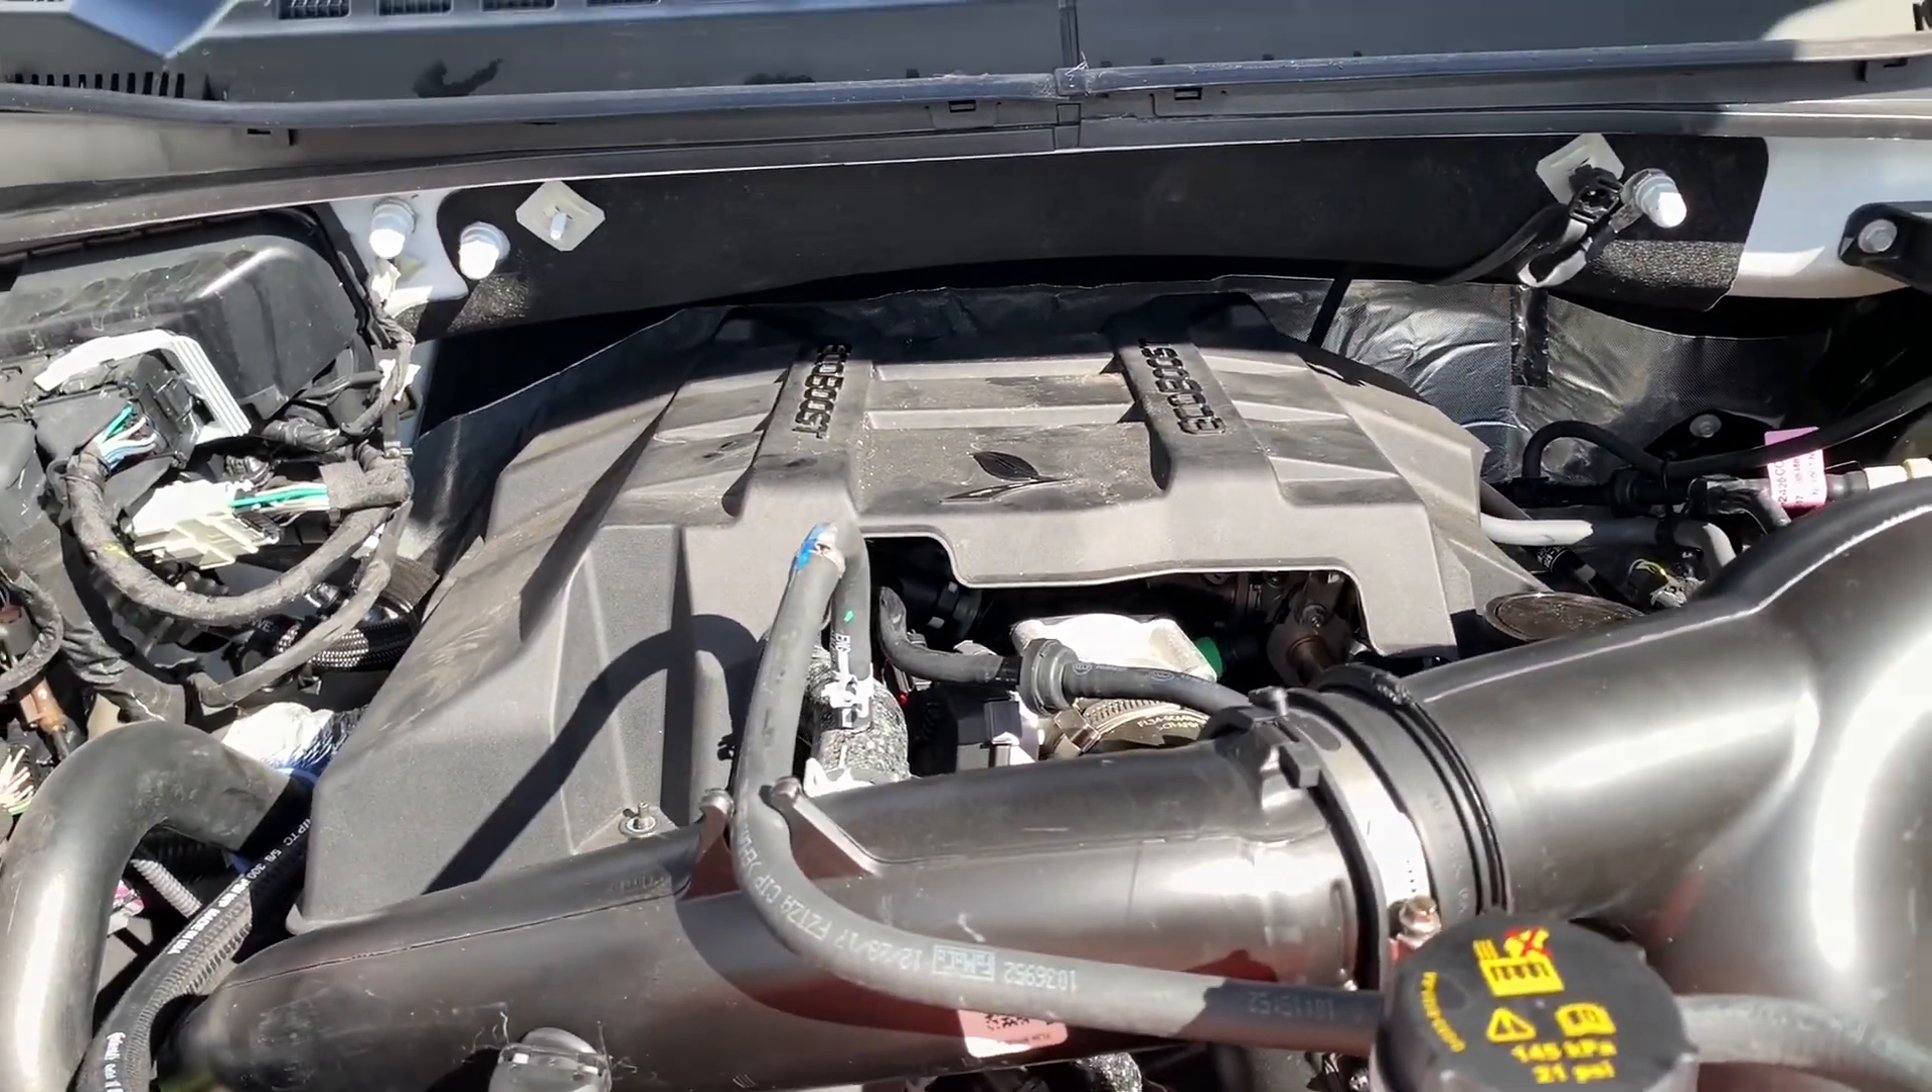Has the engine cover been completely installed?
Yes.